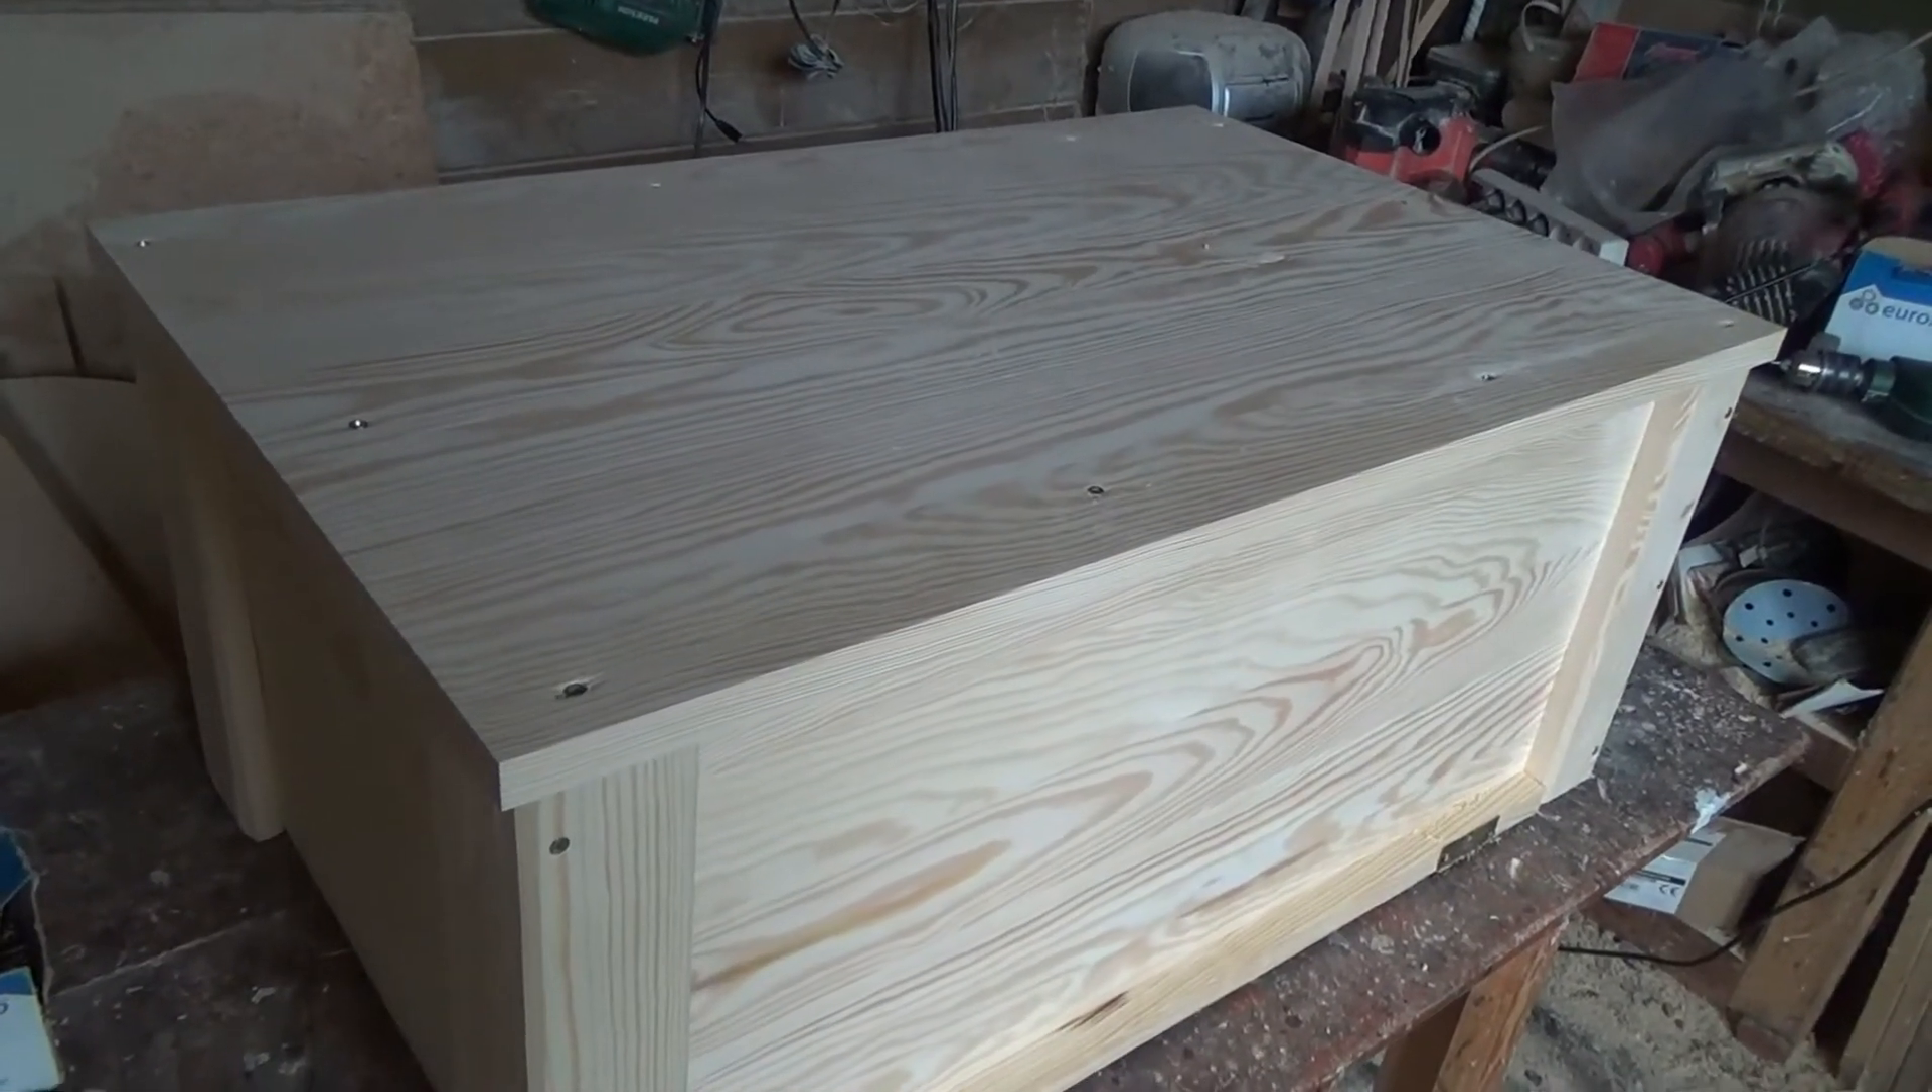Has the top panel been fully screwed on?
Yes.